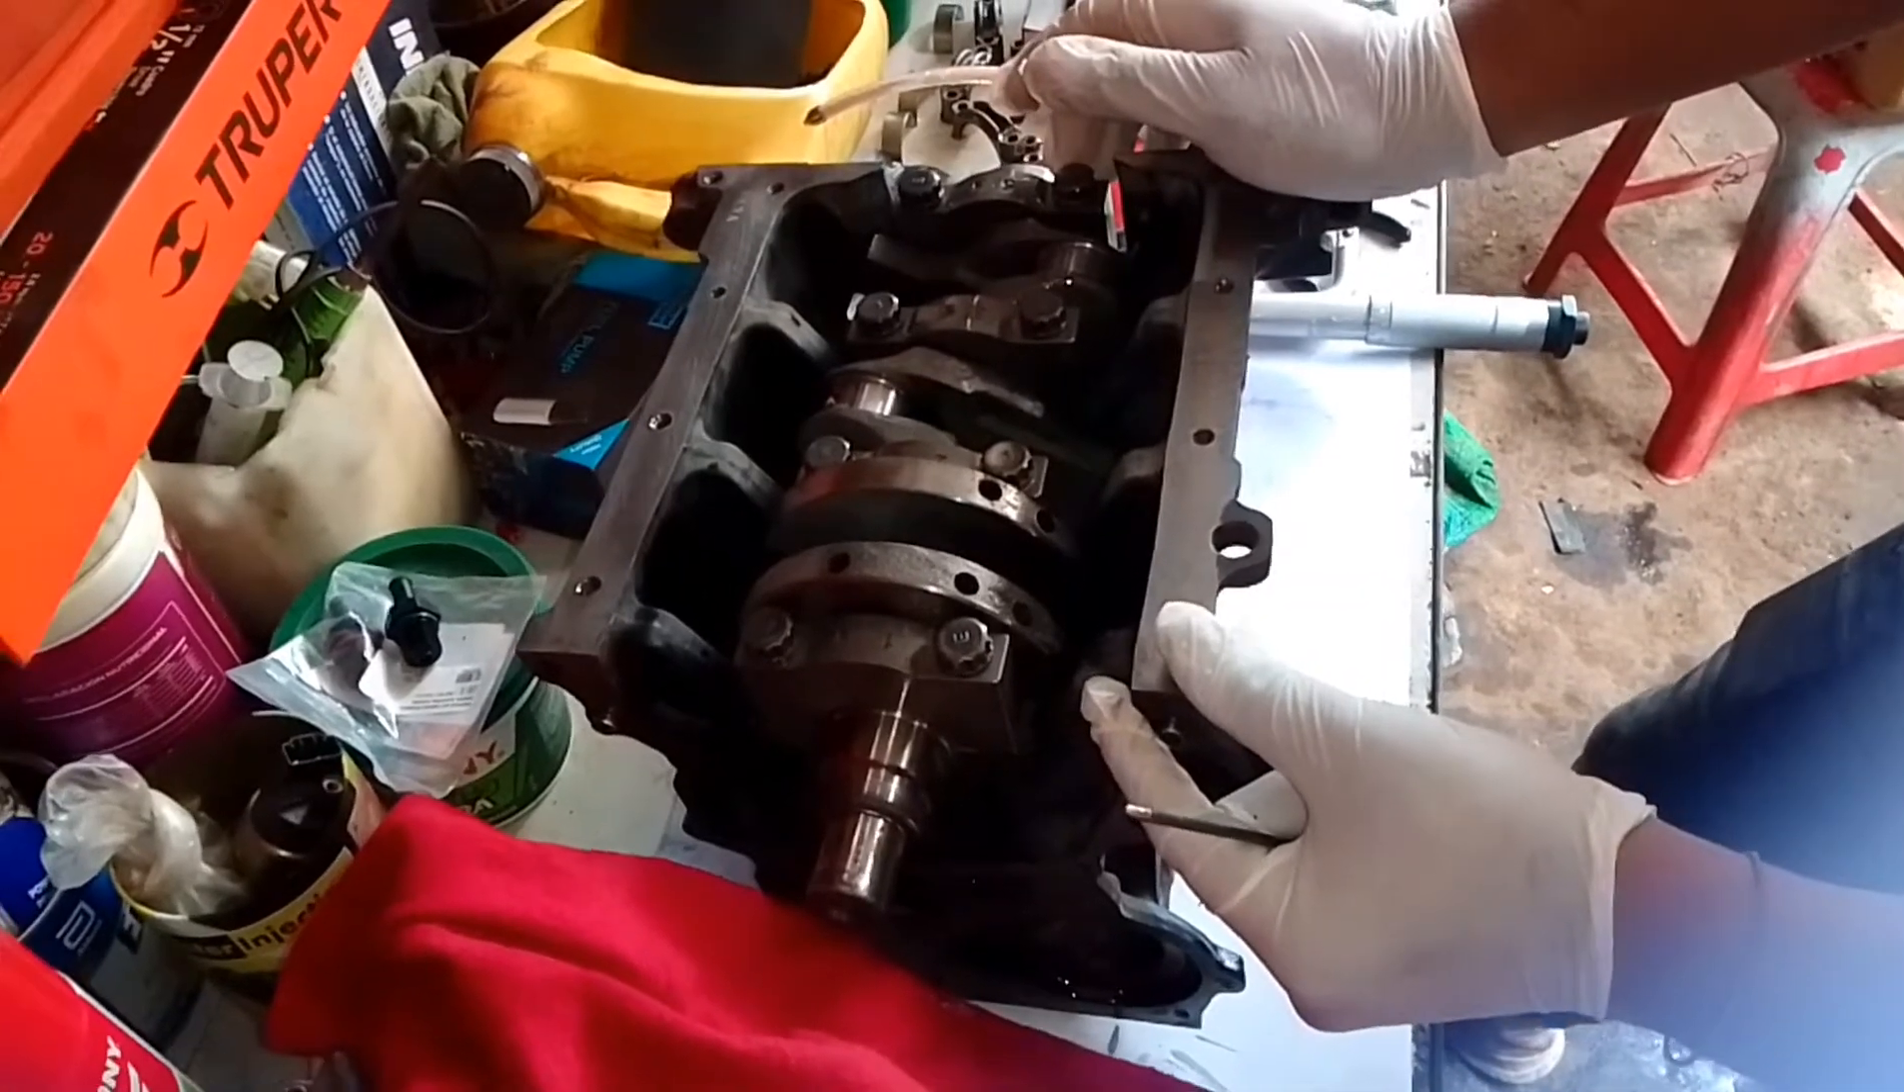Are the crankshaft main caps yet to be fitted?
No.